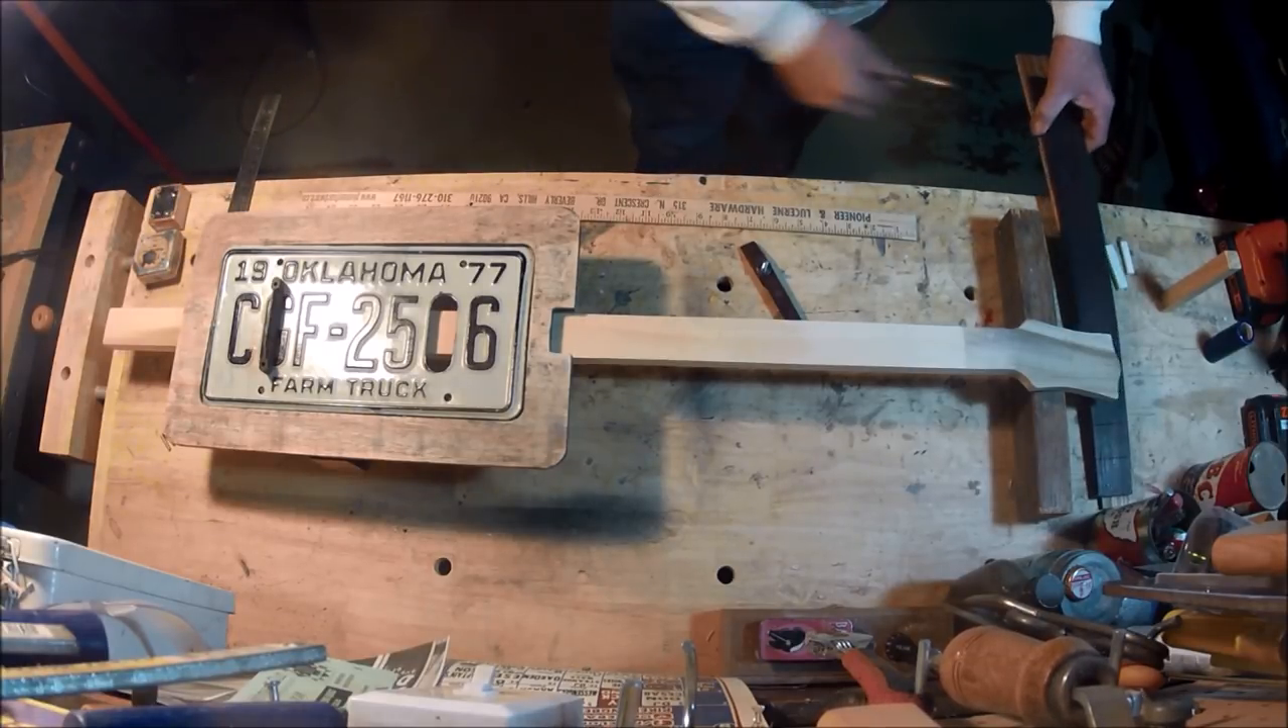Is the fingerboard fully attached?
No.